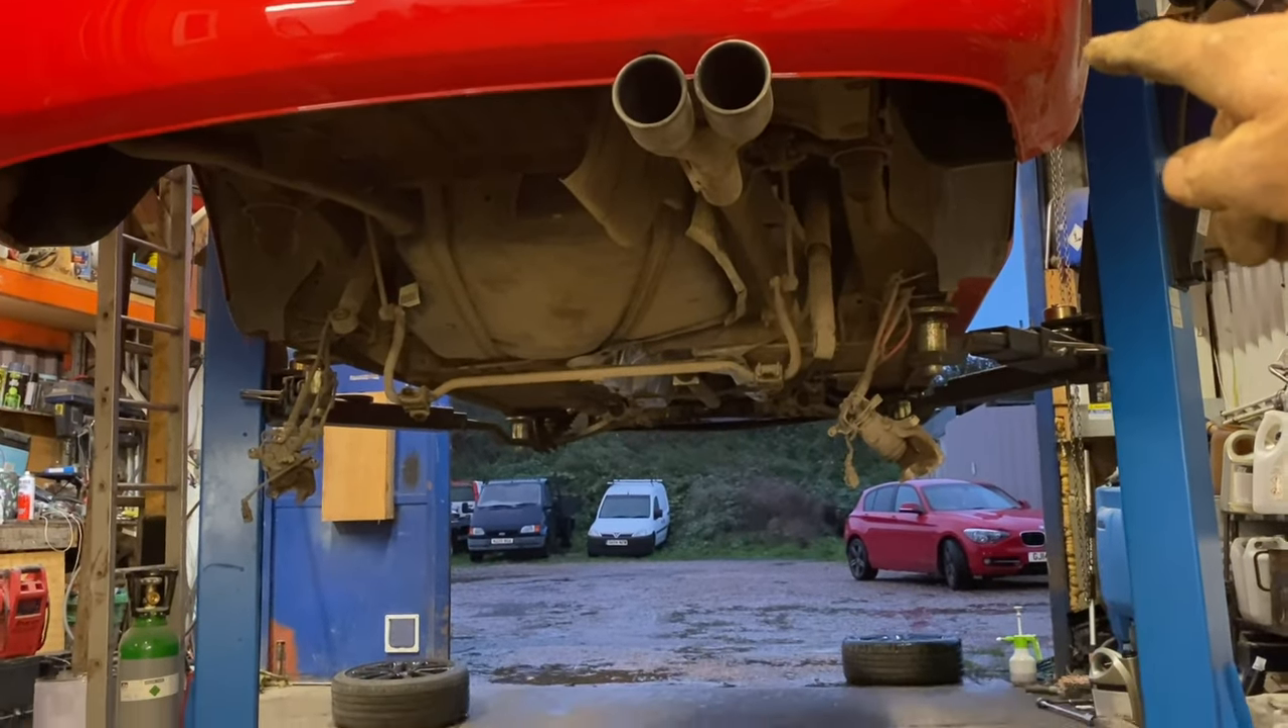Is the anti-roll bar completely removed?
No.